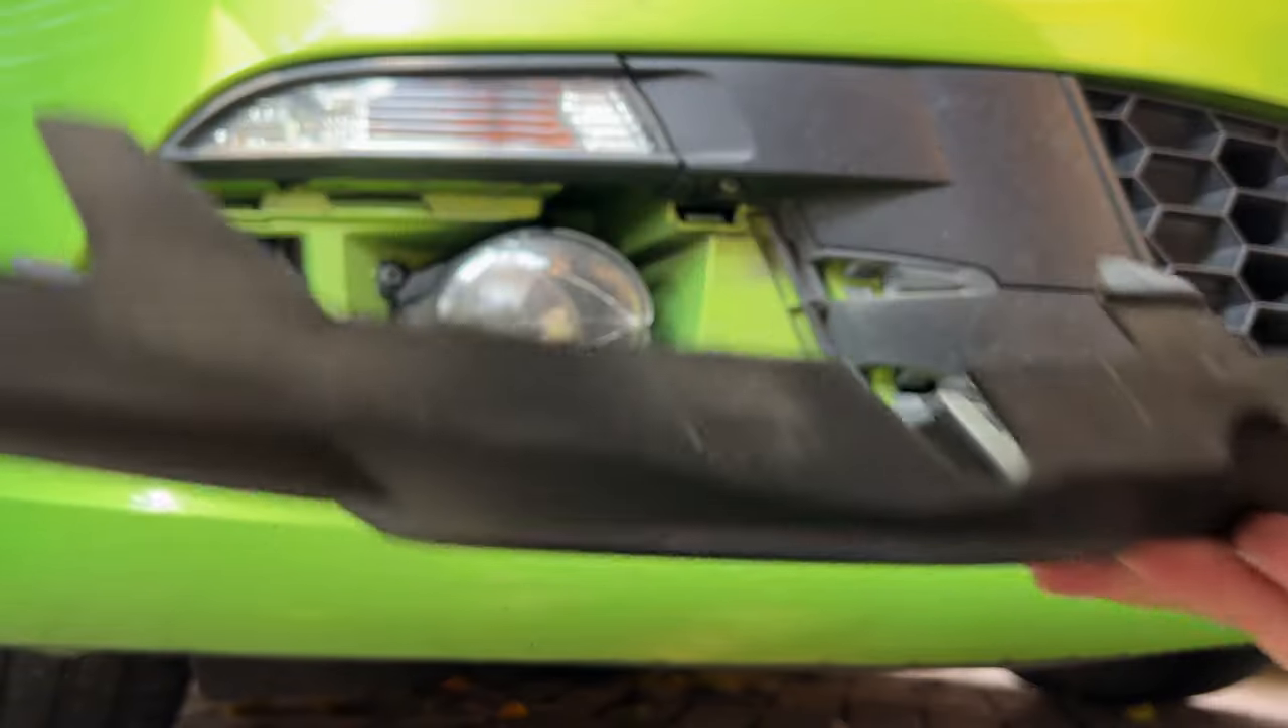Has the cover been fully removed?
Yes.